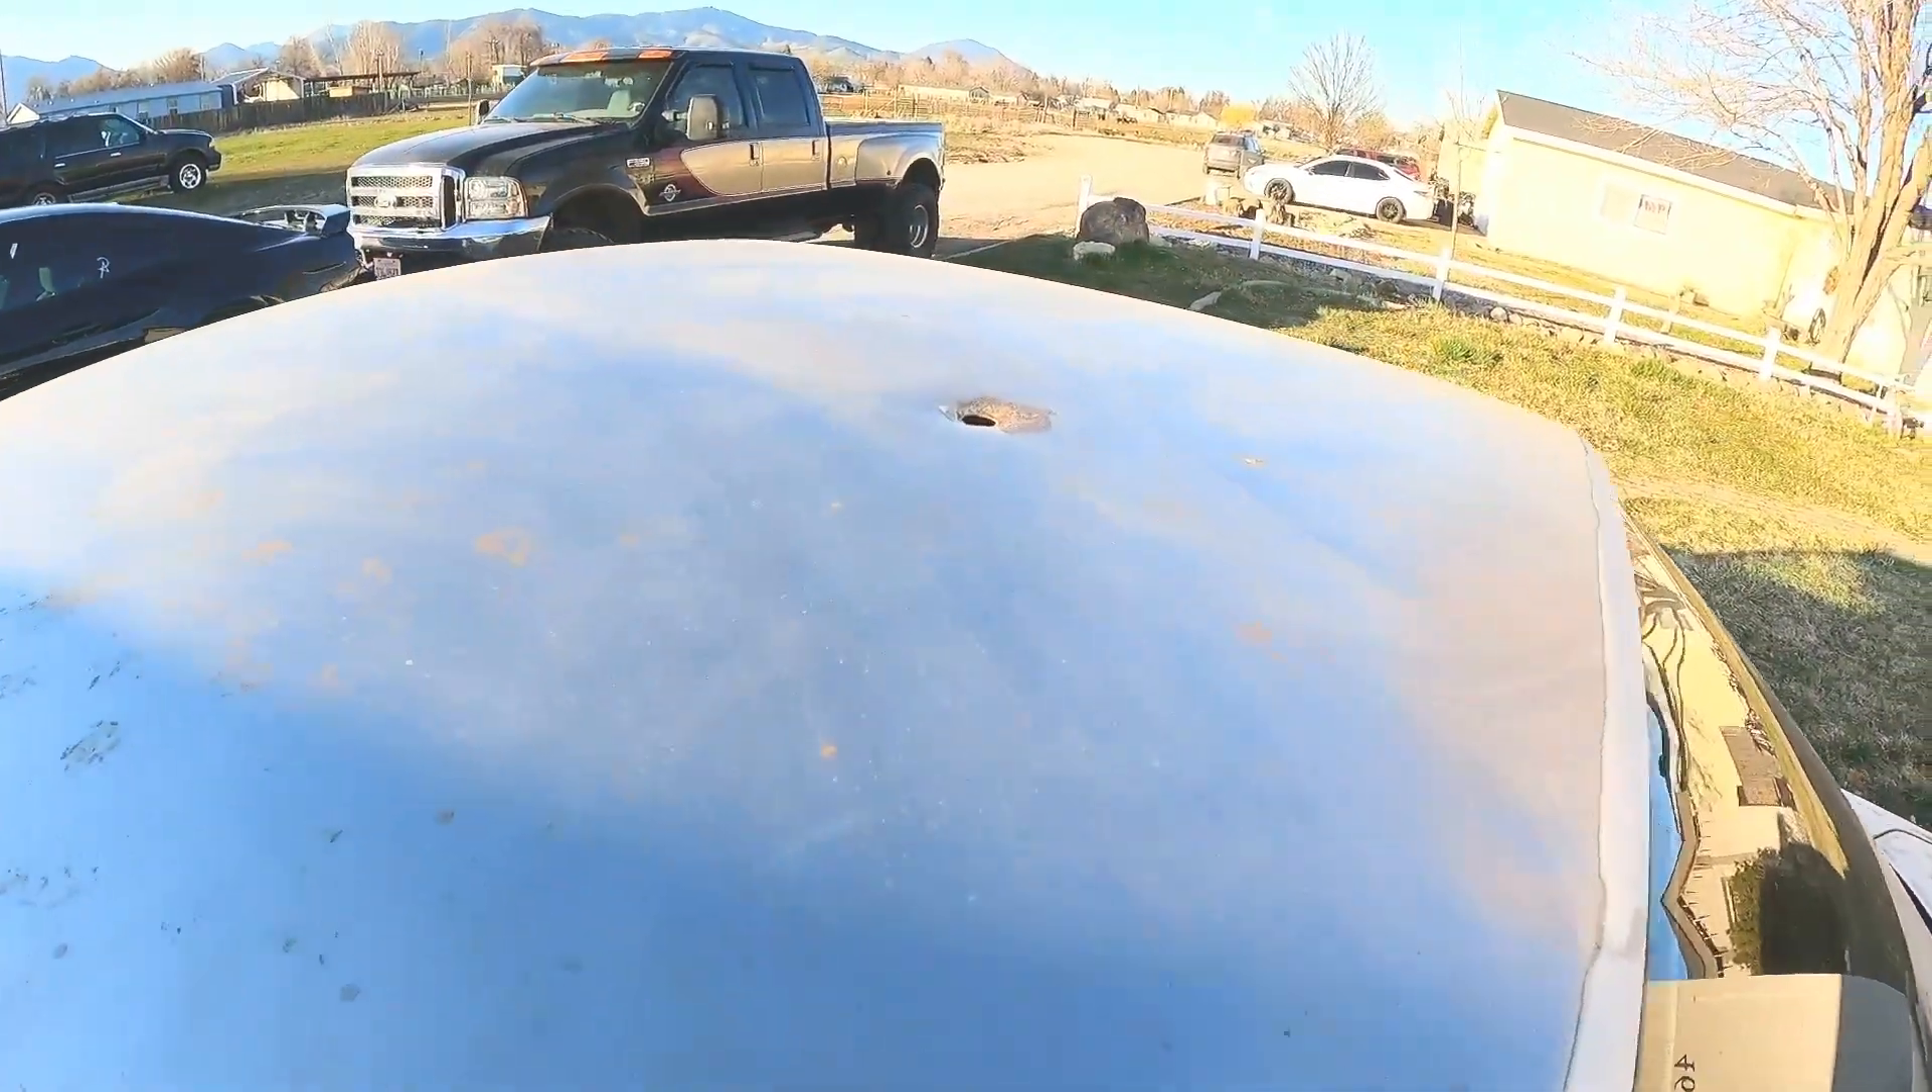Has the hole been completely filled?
No.